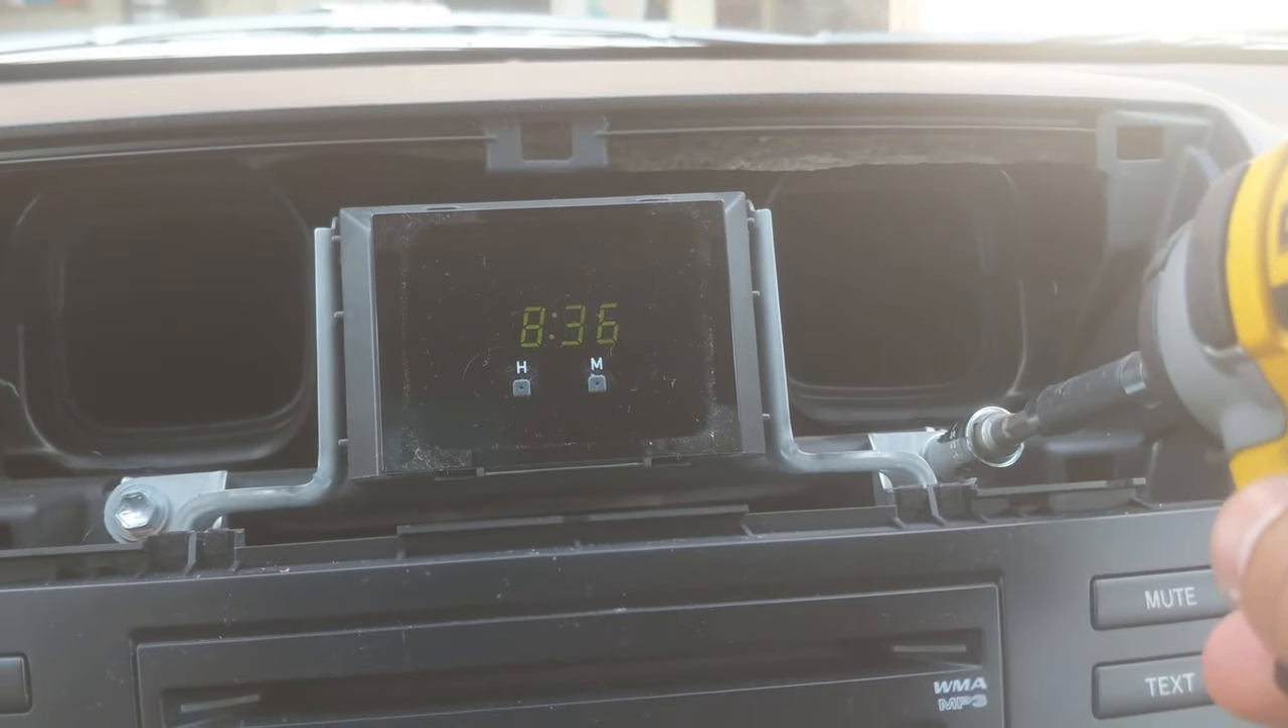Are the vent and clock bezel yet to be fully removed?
No.